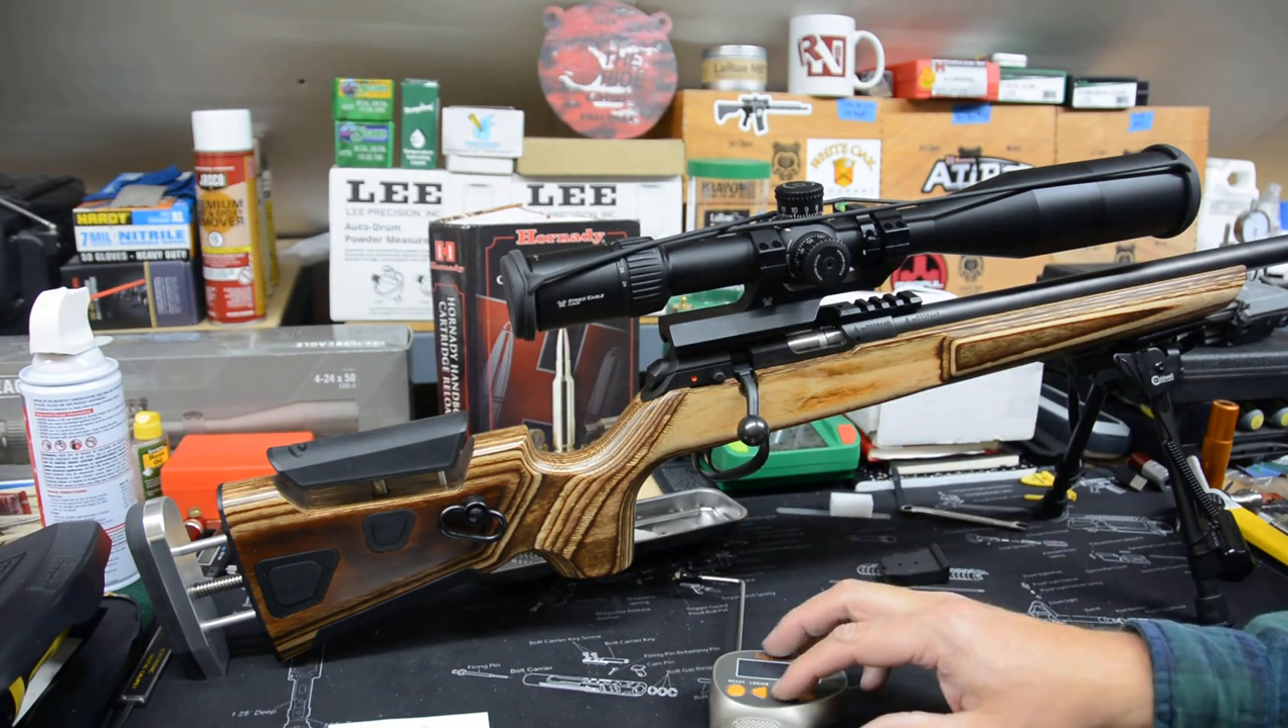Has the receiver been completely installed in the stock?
Yes.